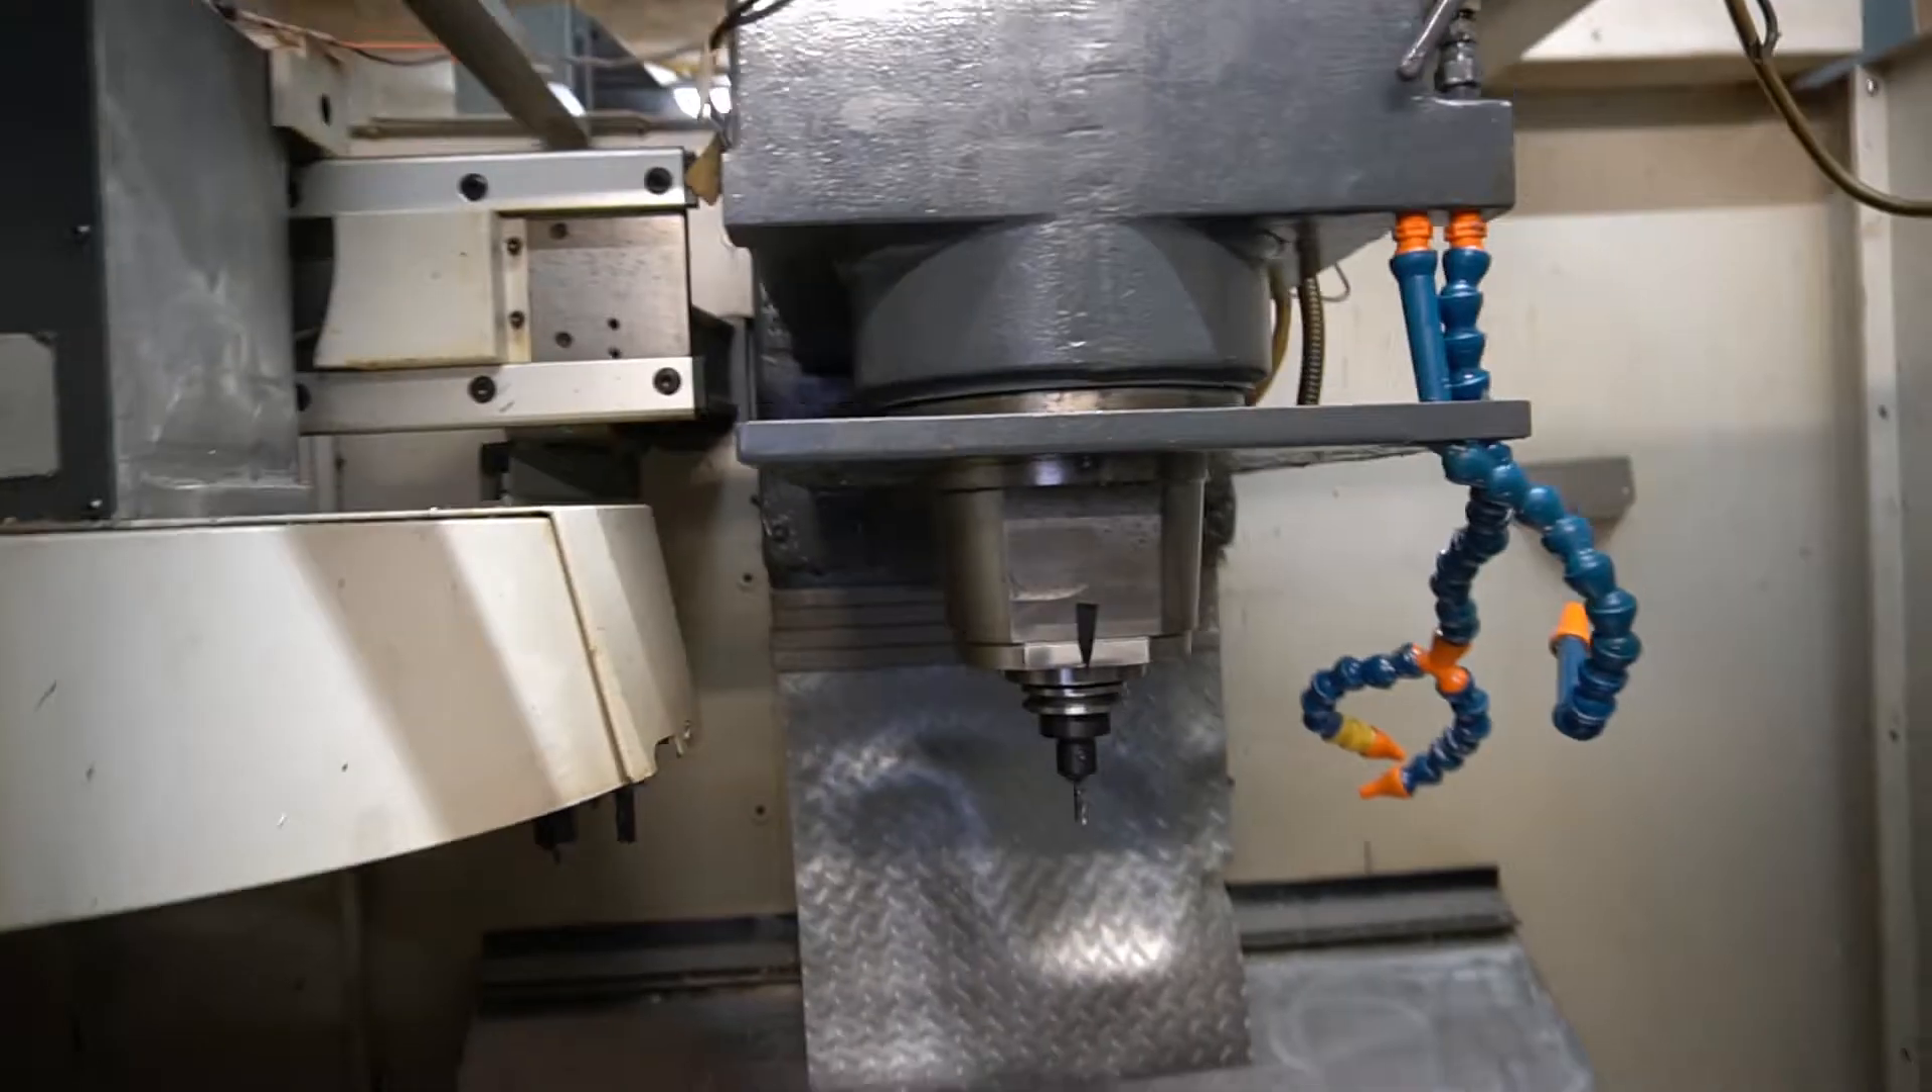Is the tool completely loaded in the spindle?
Yes.